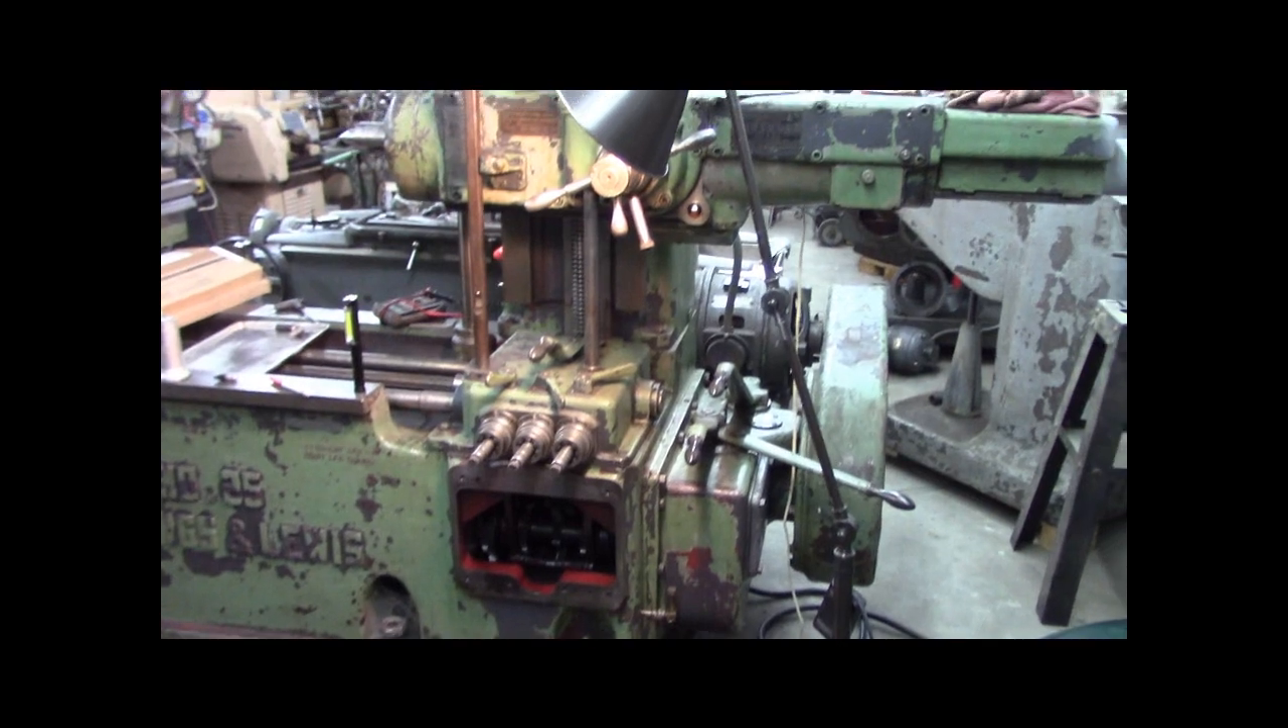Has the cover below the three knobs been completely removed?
Yes.